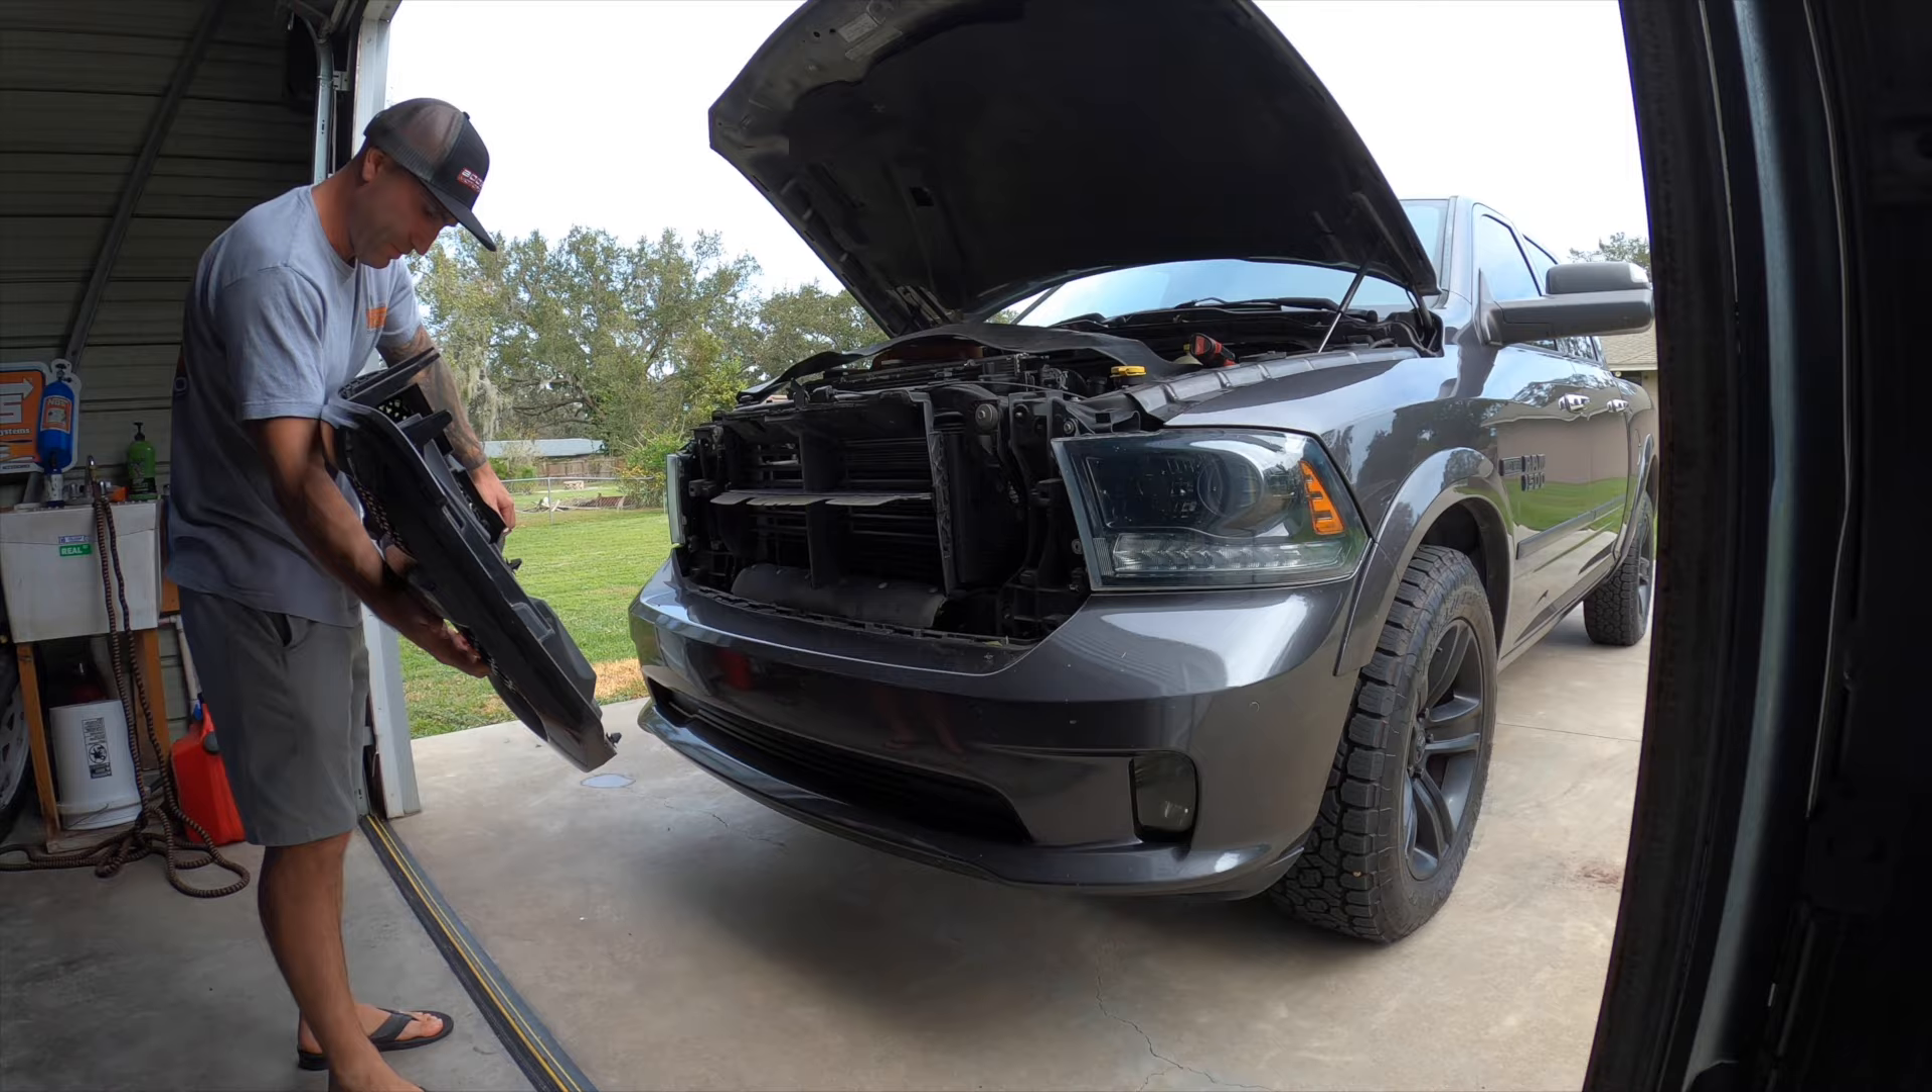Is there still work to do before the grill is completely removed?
No.